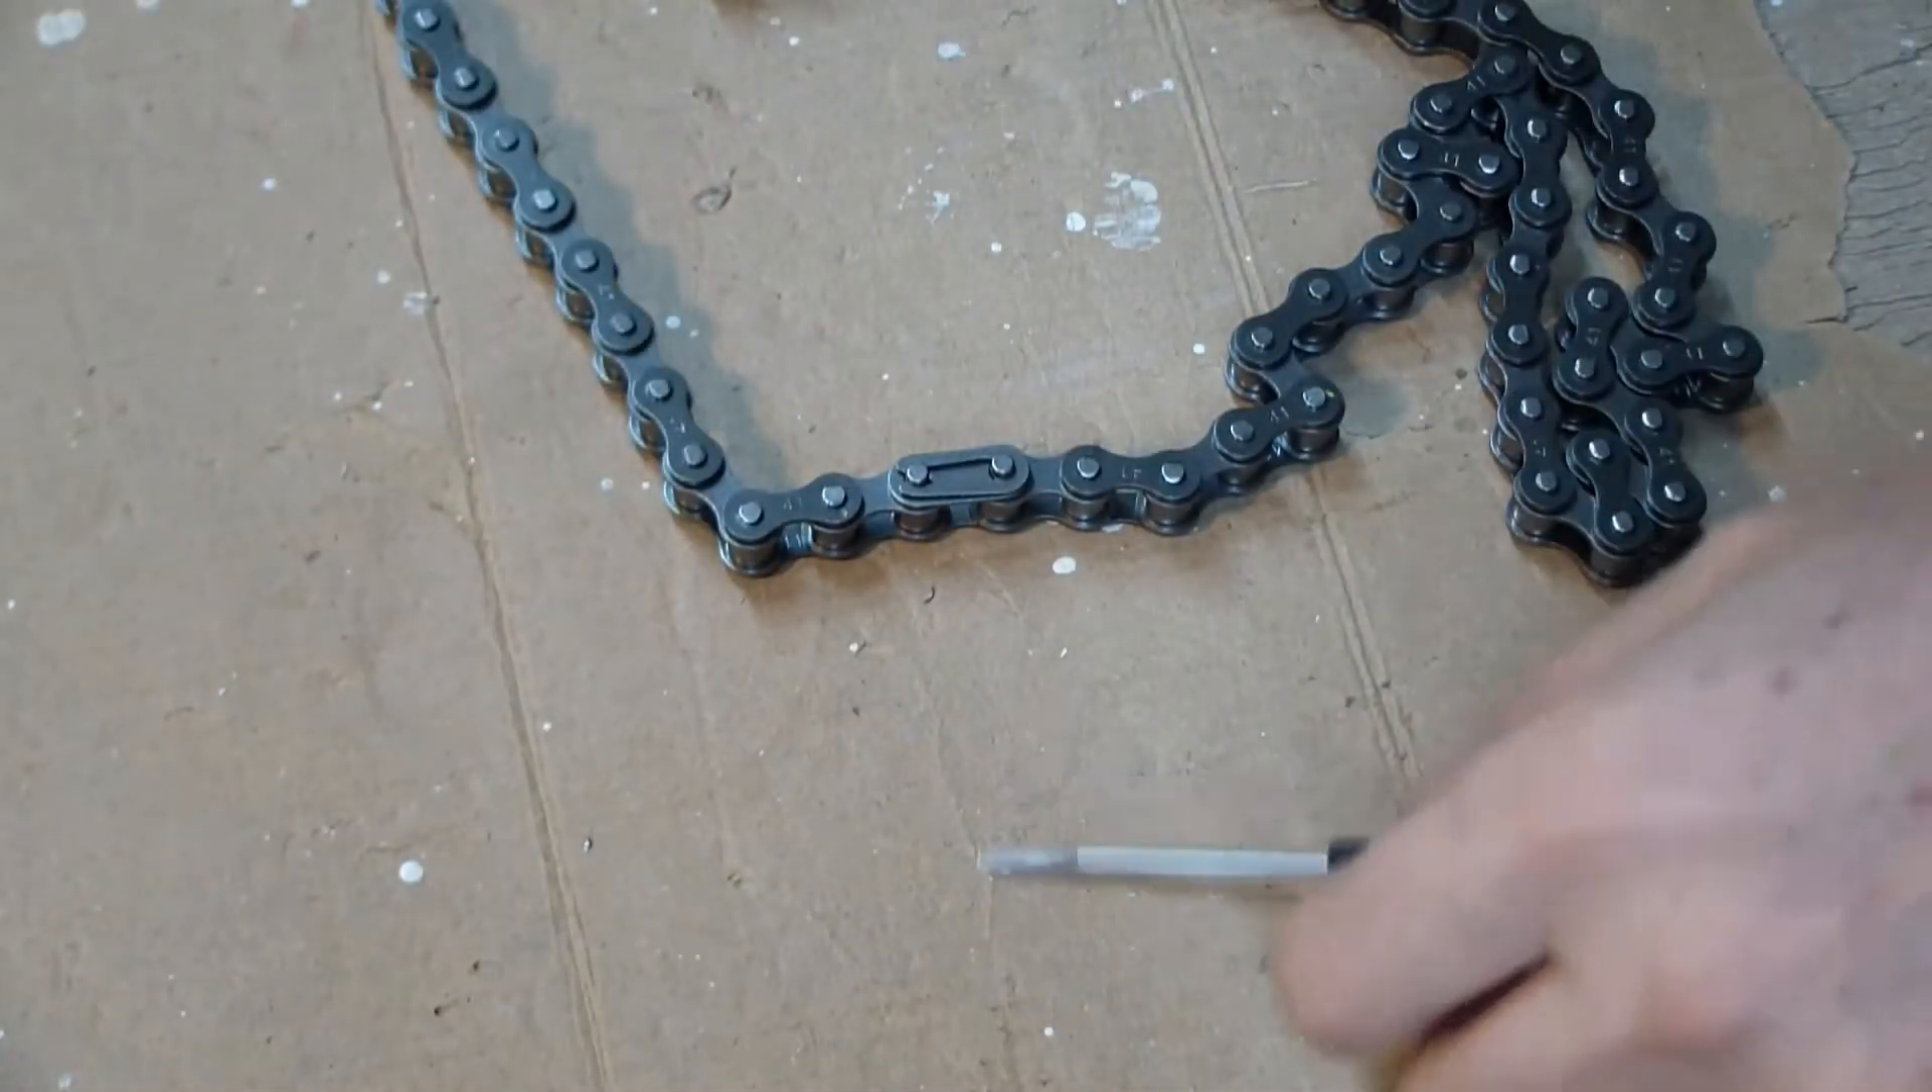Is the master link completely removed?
No.